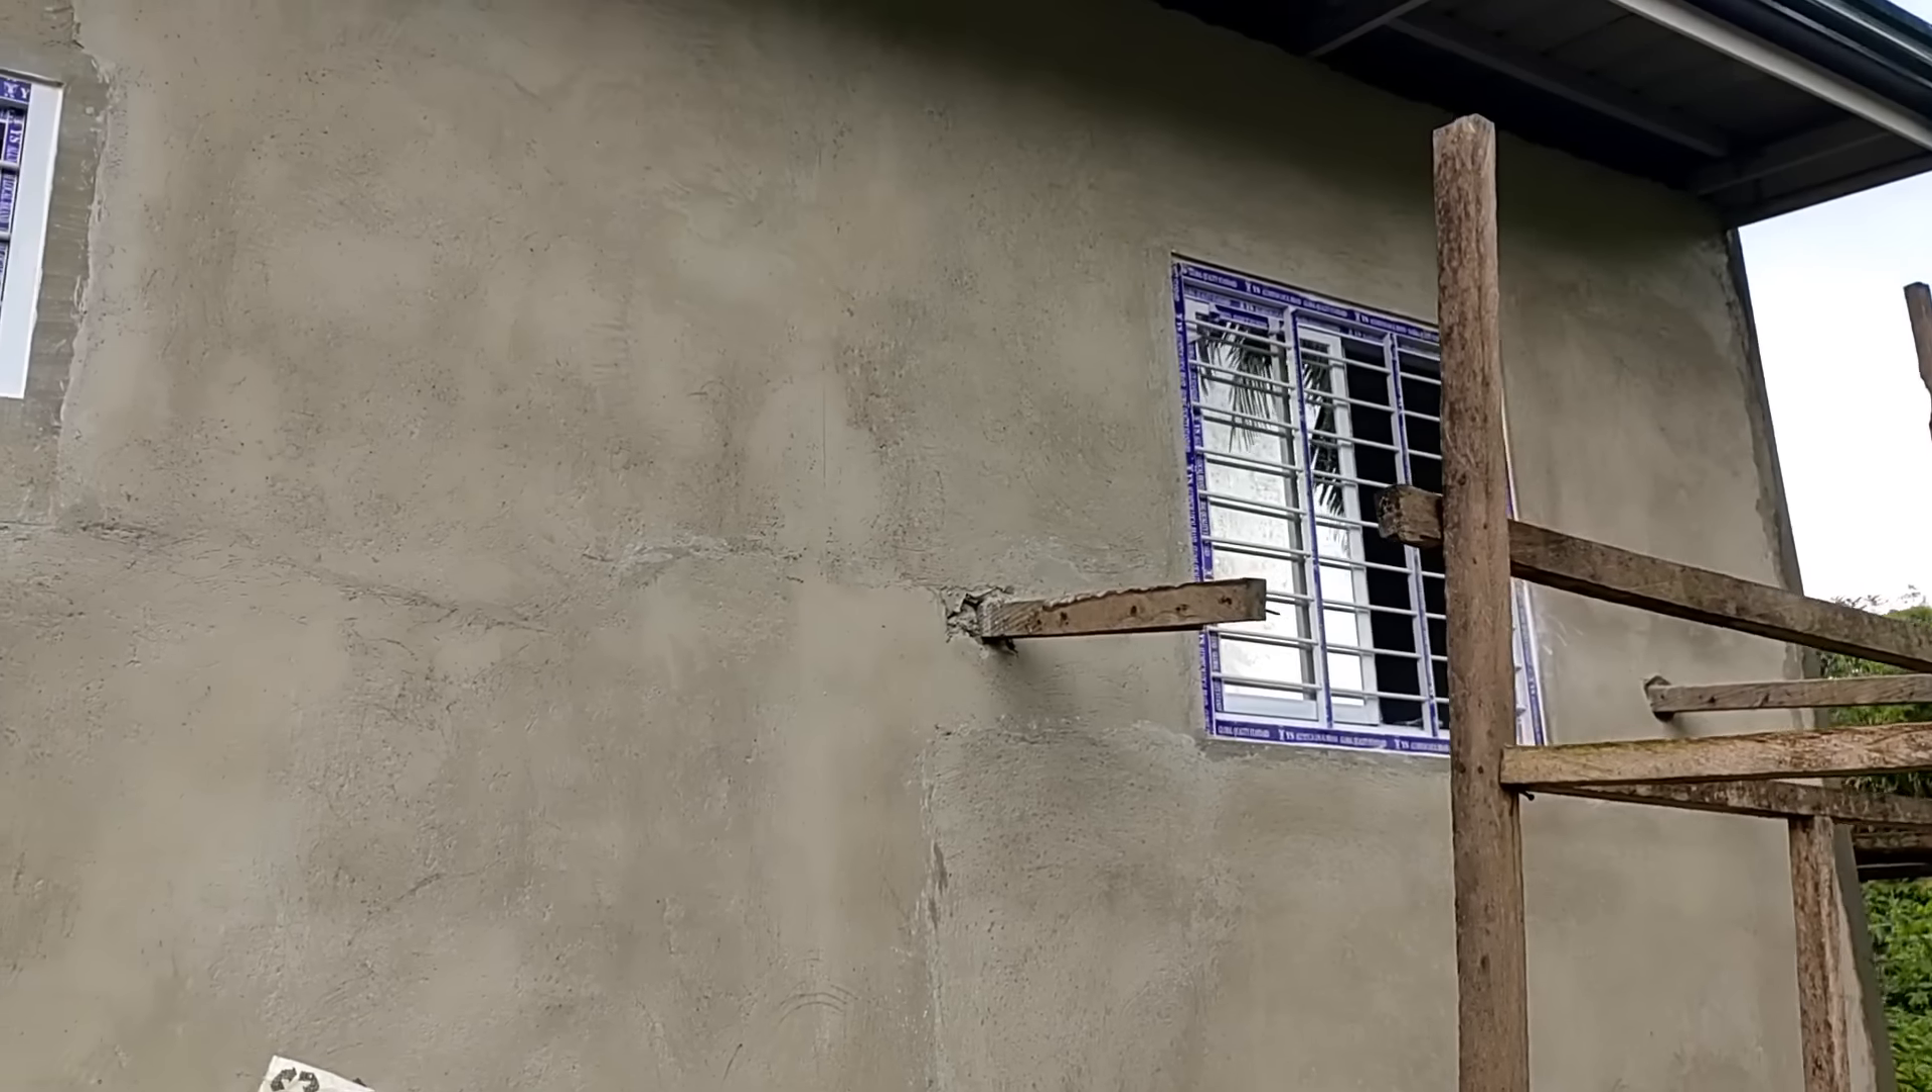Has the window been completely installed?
Yes.